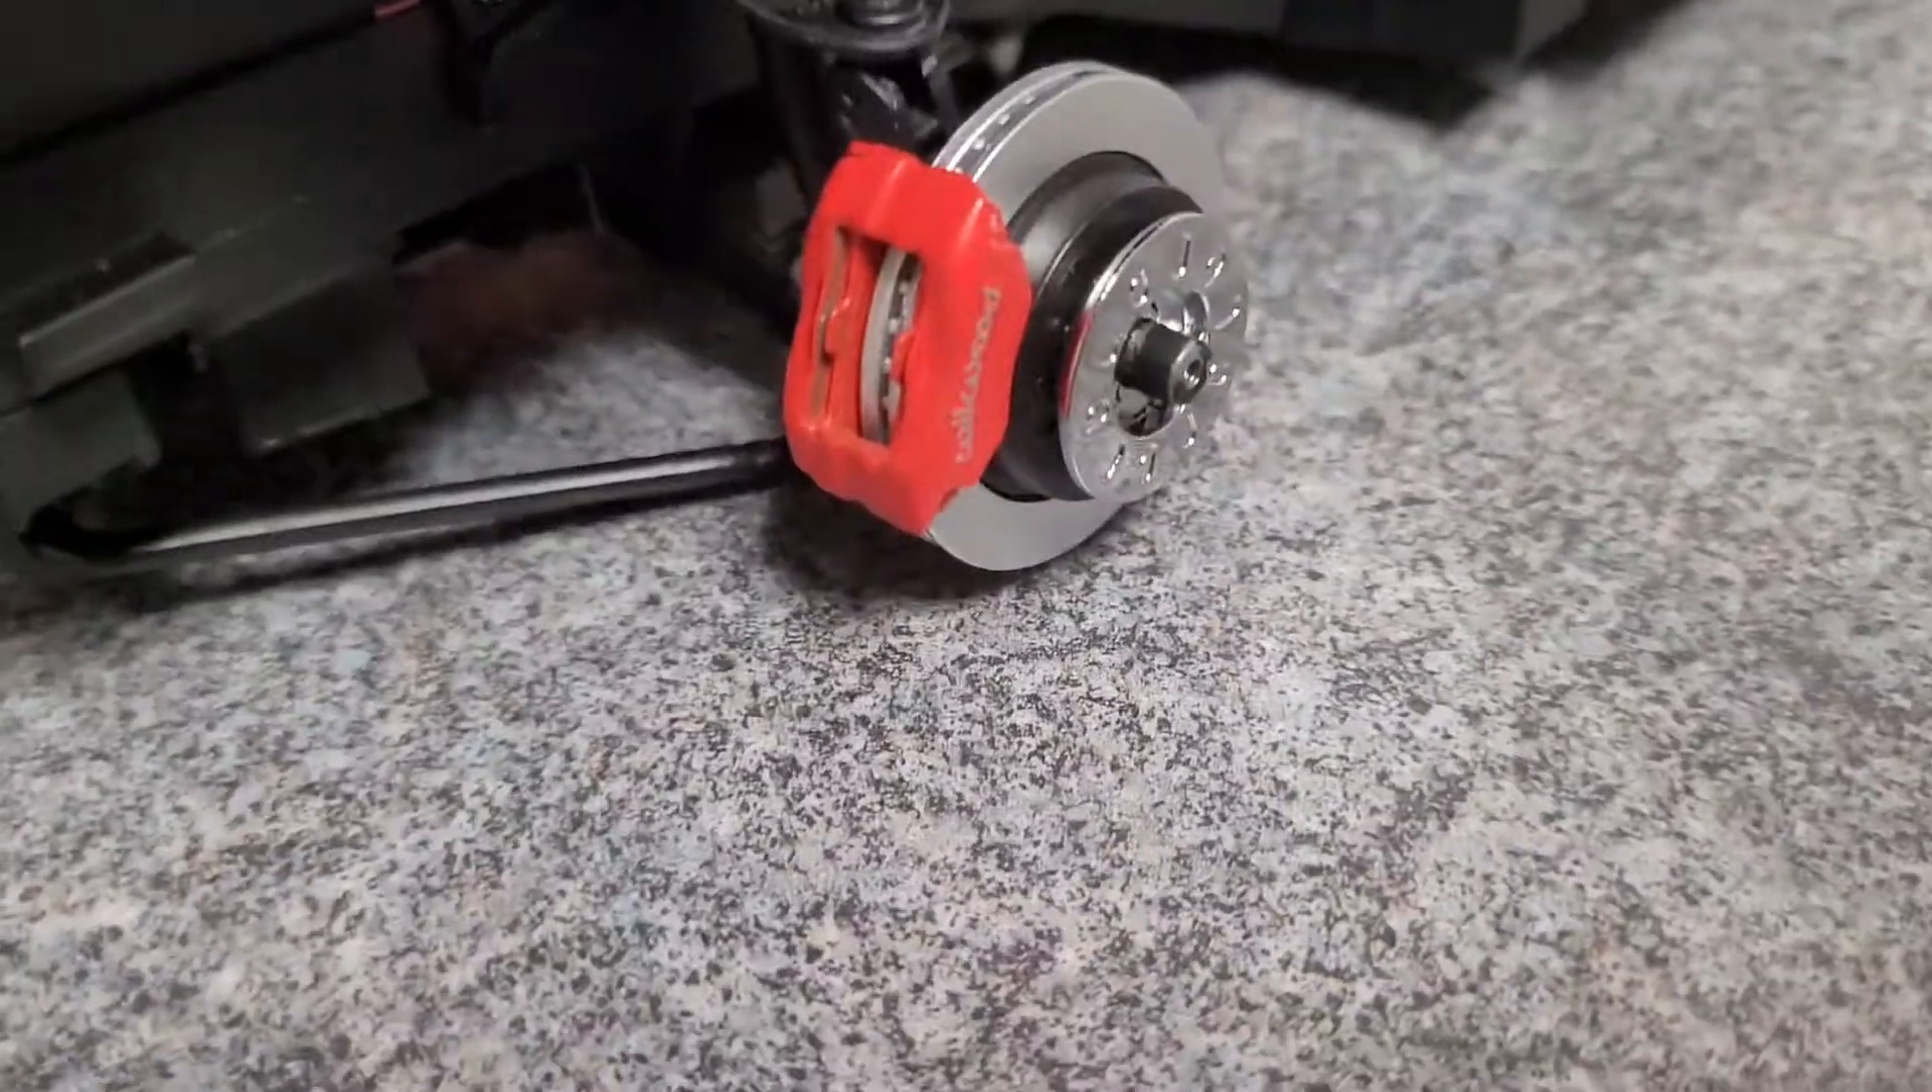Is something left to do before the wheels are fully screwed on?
Yes.